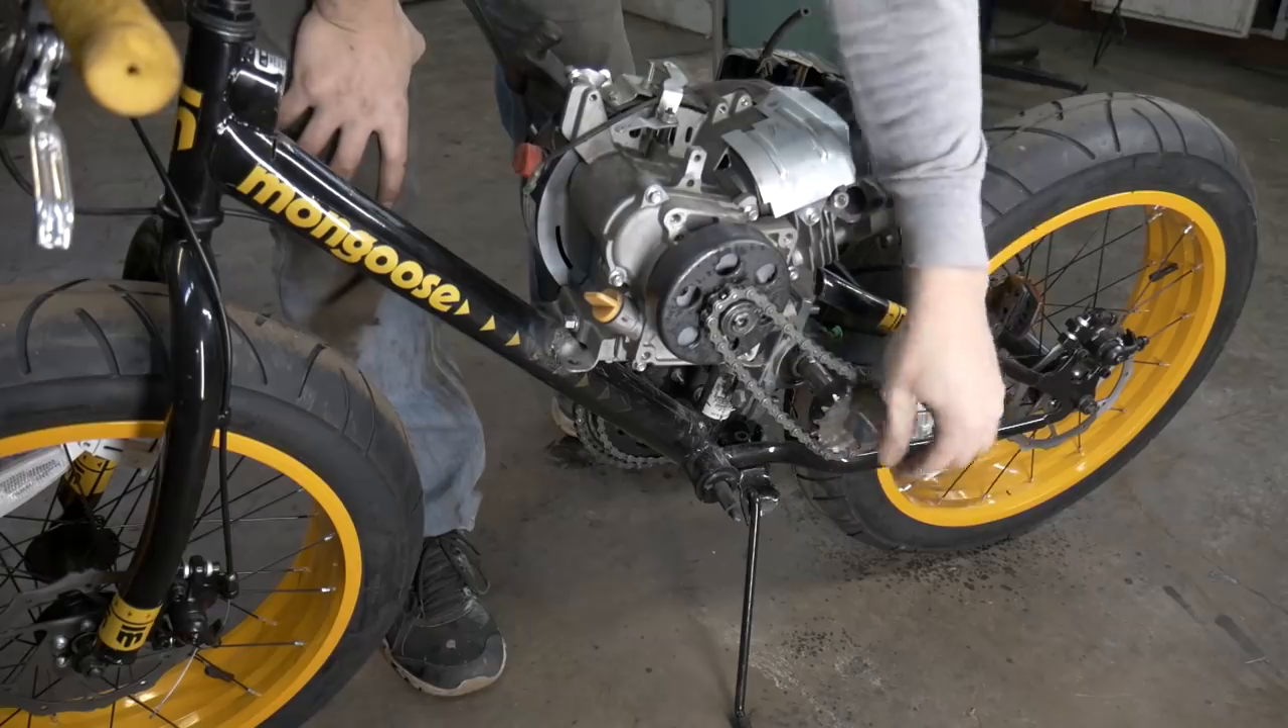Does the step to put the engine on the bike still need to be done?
No.